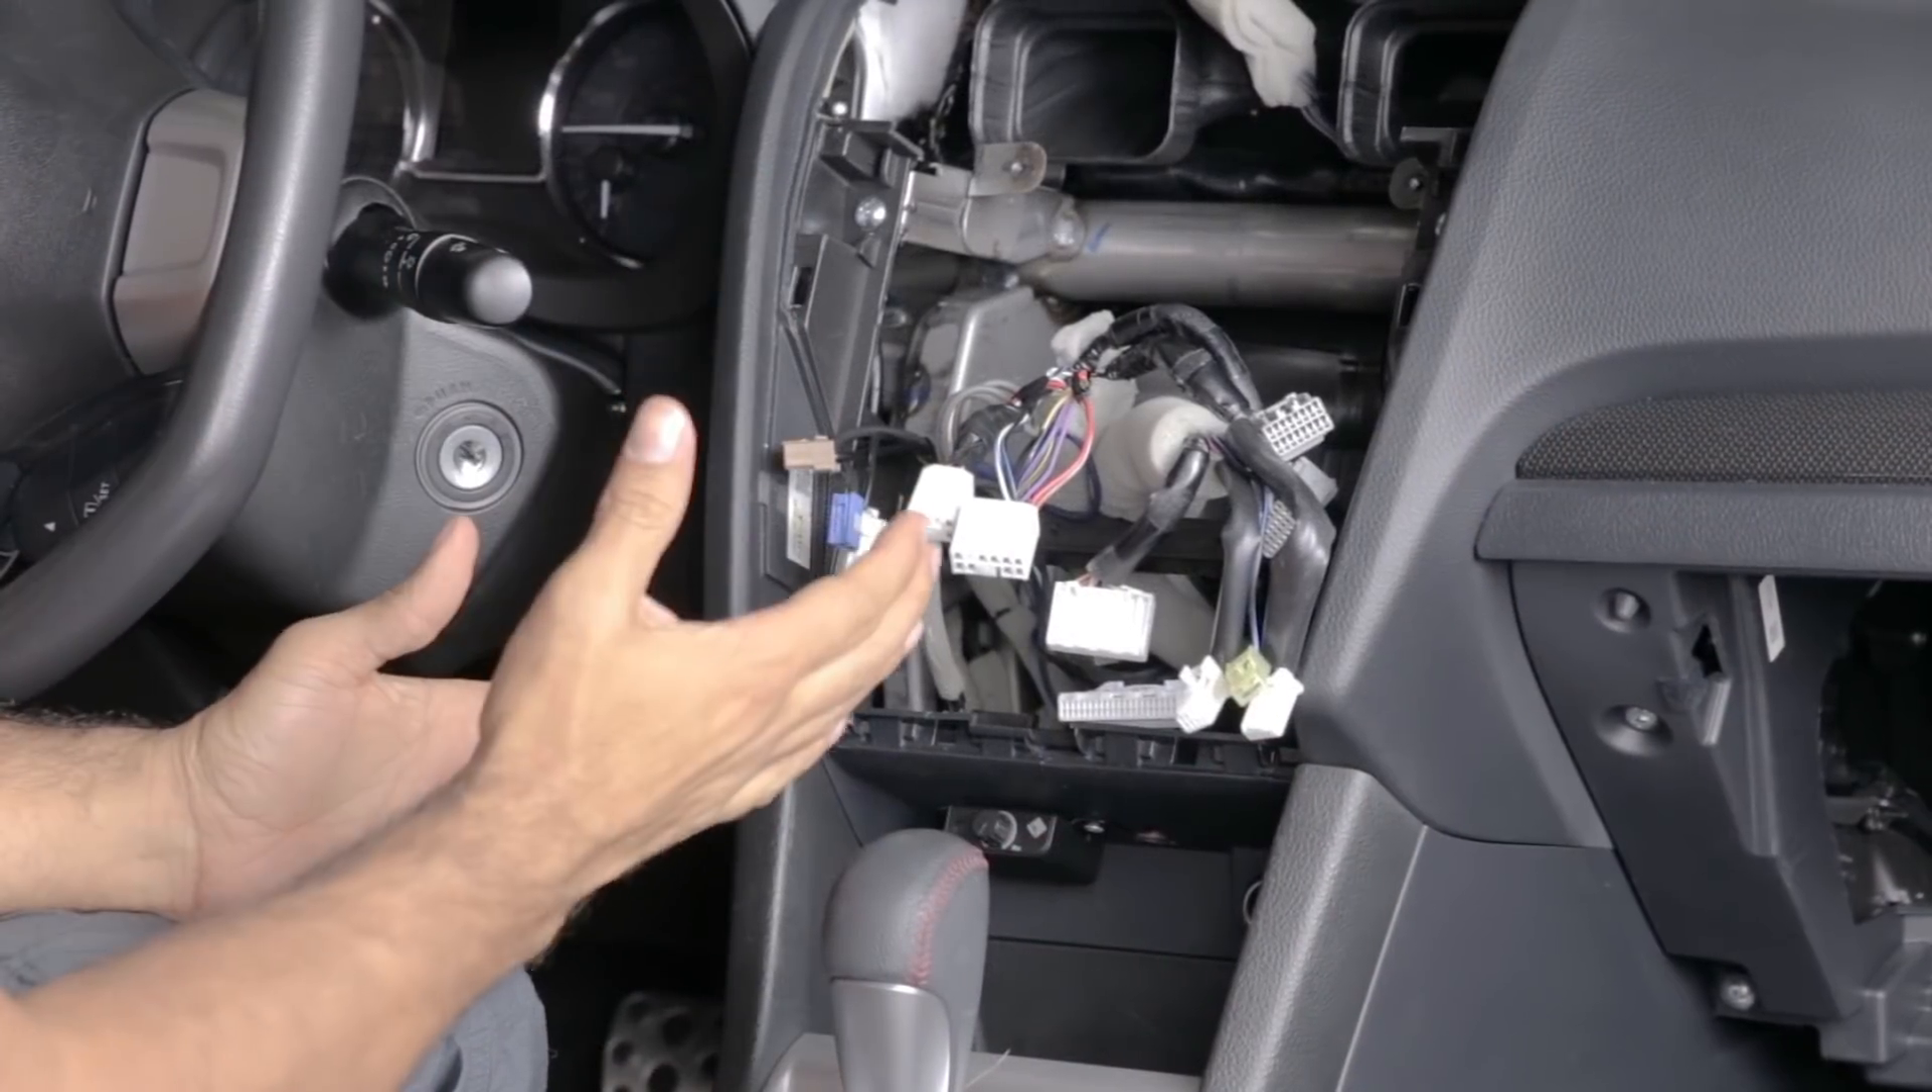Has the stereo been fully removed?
Yes.